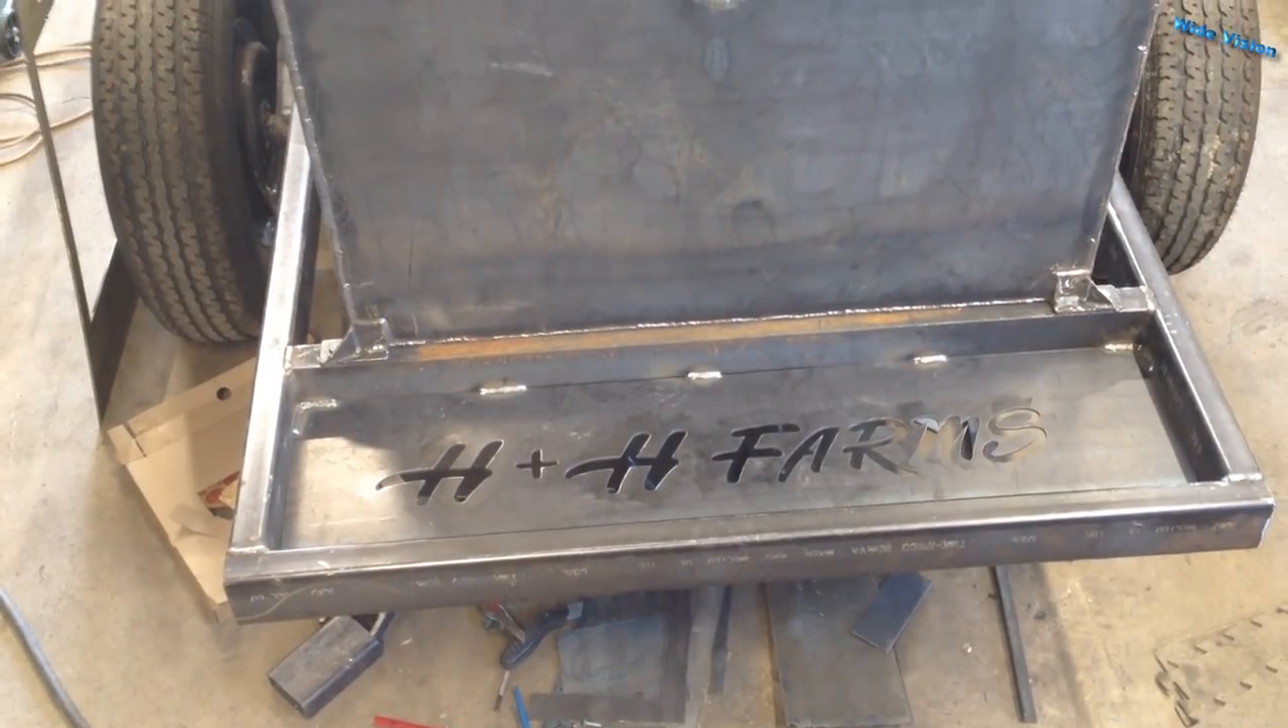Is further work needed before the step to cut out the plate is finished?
No.